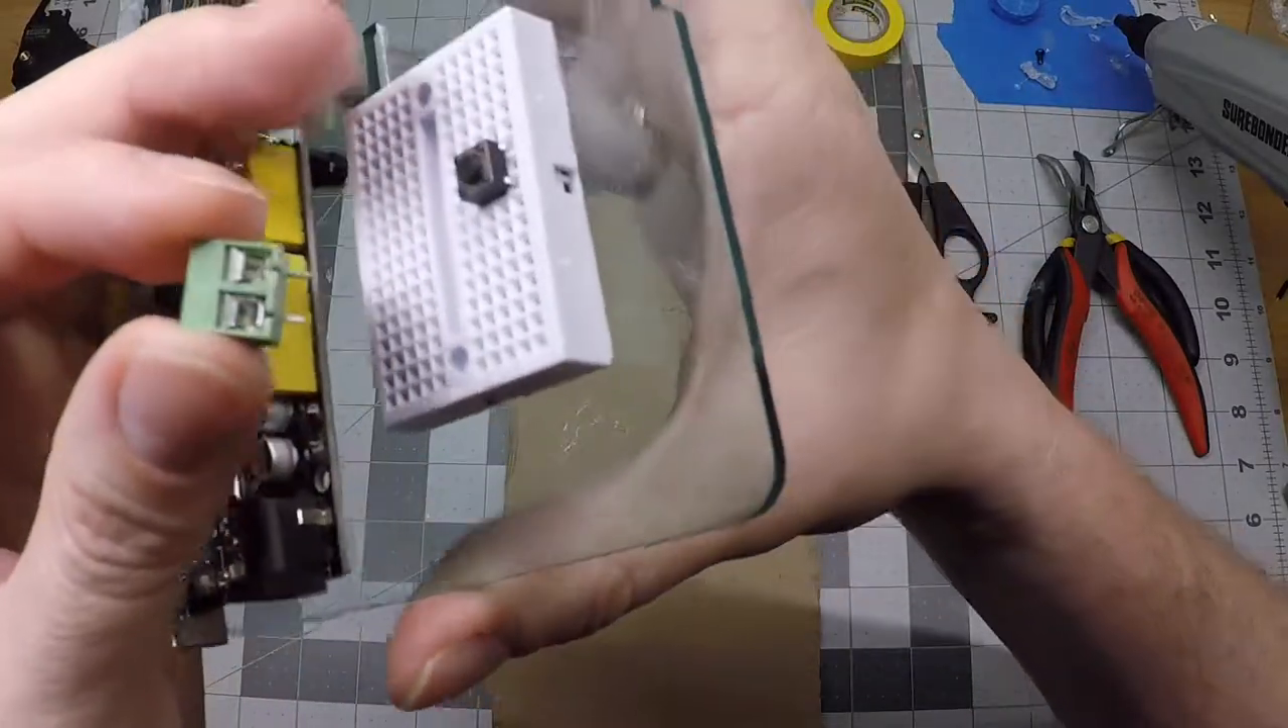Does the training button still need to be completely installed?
No.